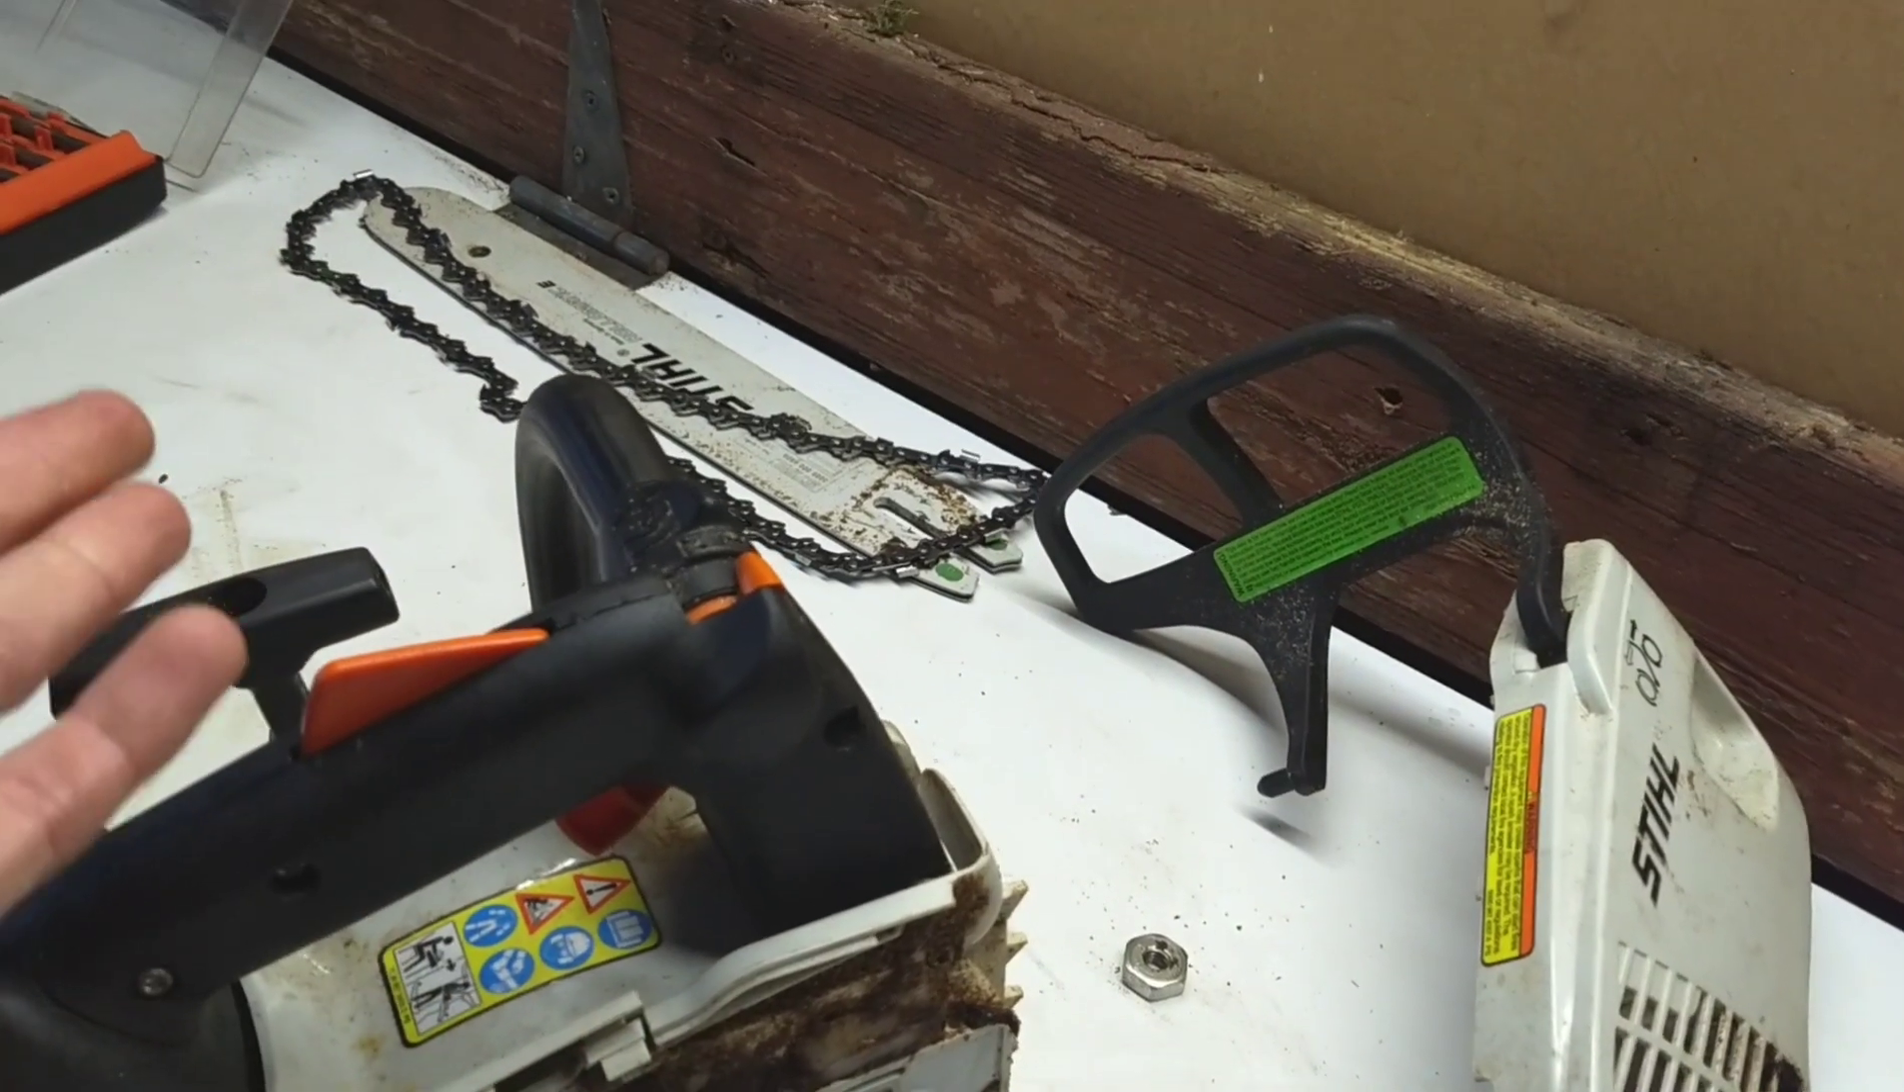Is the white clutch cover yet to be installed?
Yes.